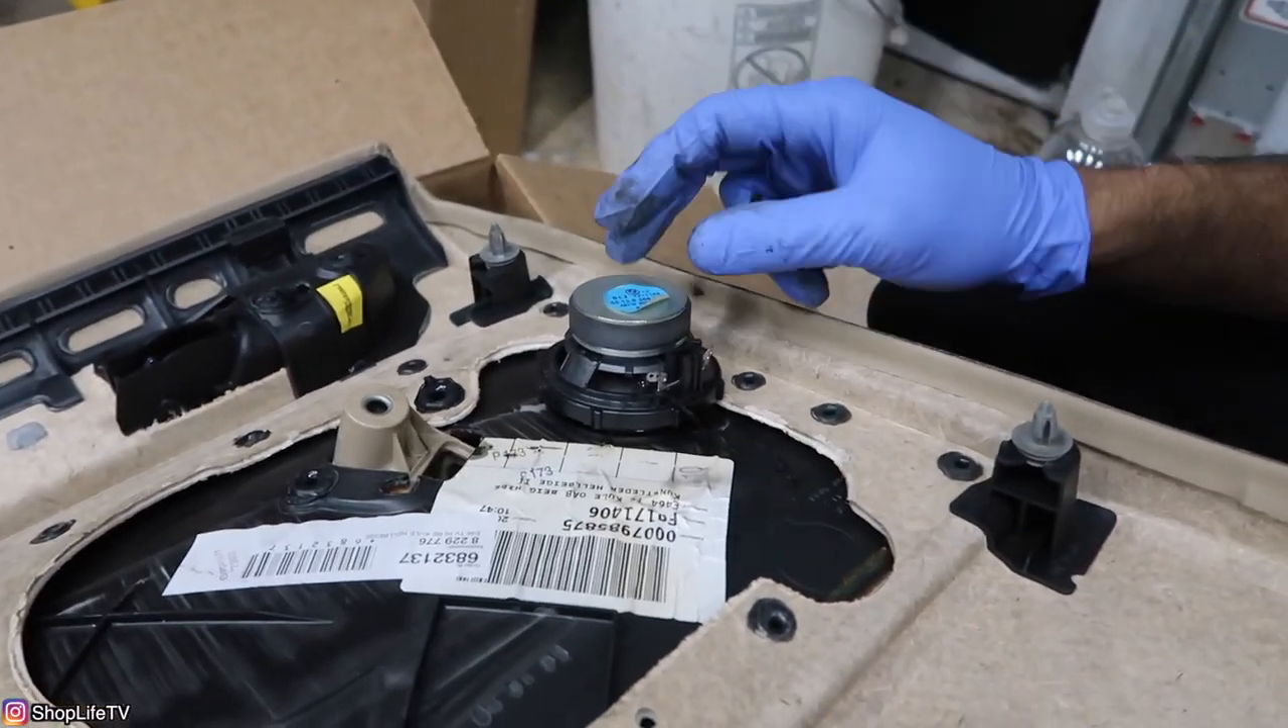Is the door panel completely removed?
Yes.